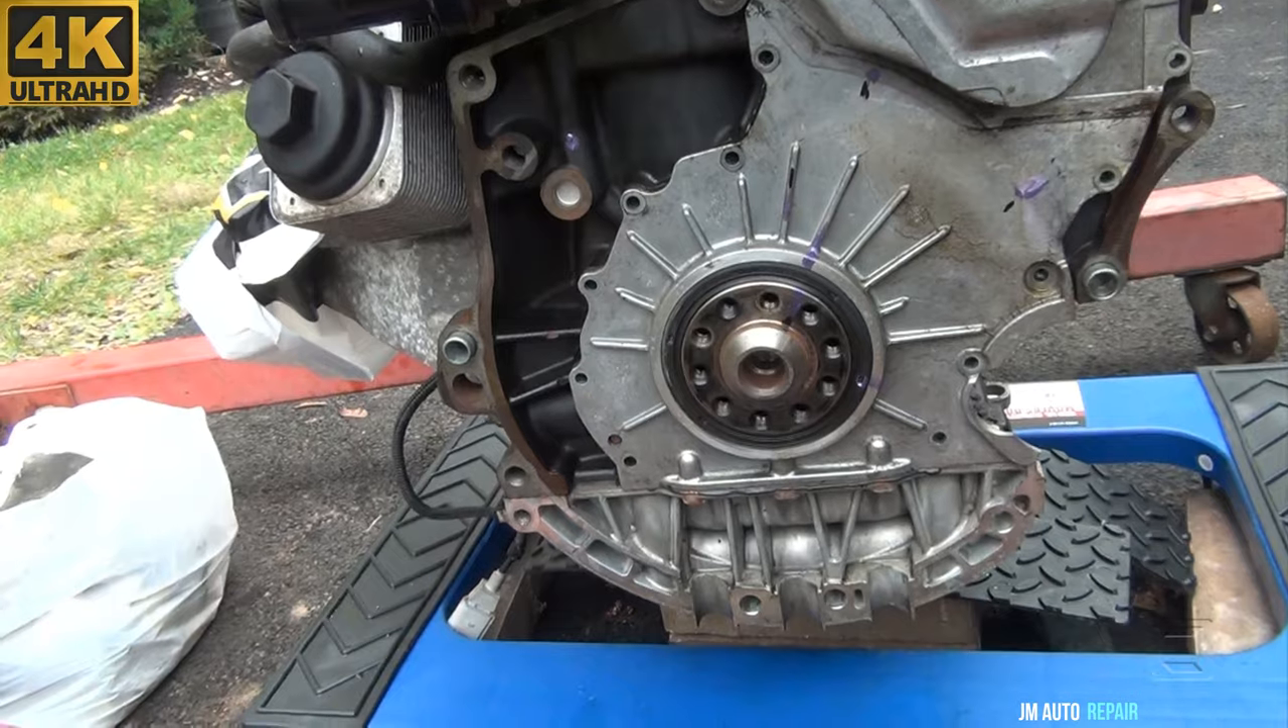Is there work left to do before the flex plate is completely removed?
No.